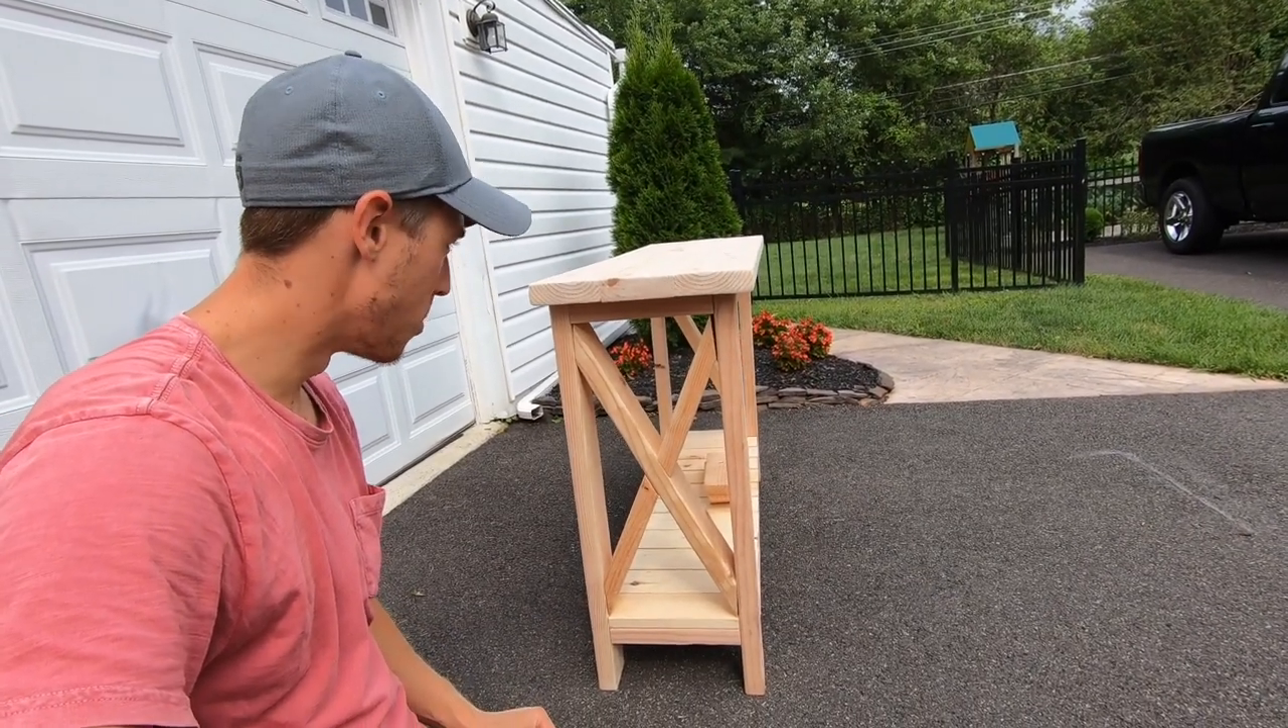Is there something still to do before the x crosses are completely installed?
No.